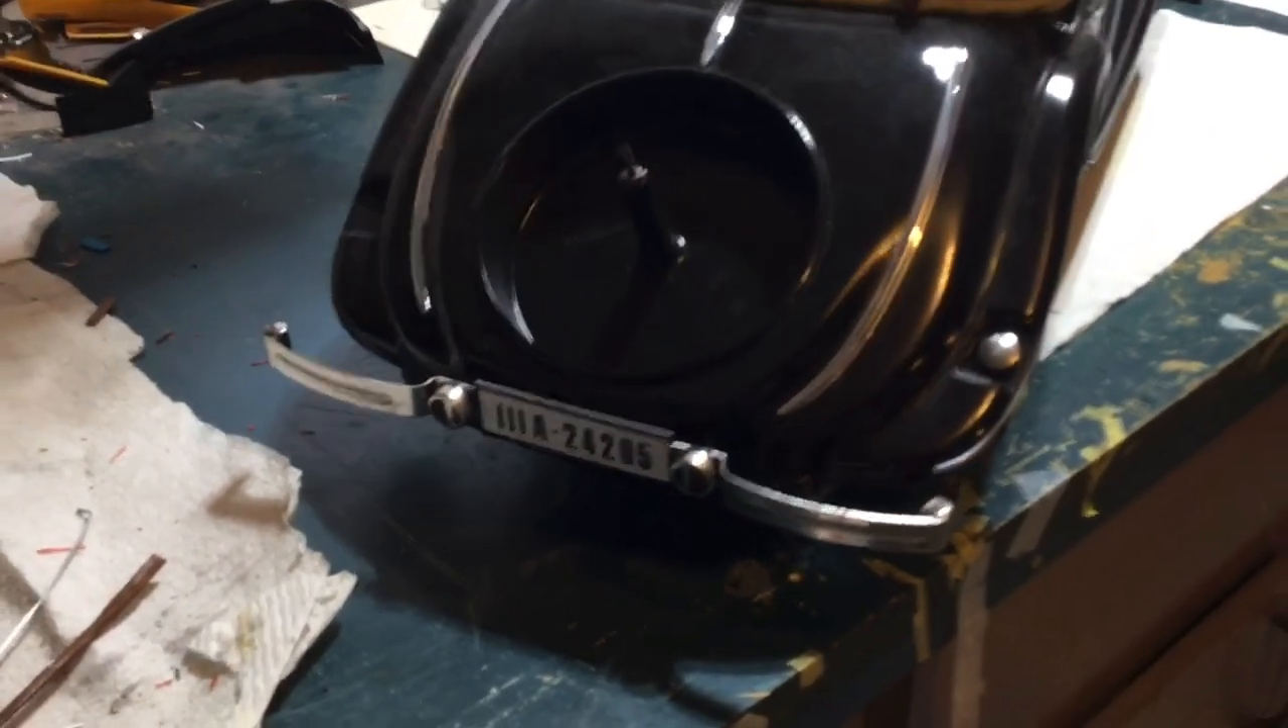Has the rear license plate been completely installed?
Yes.